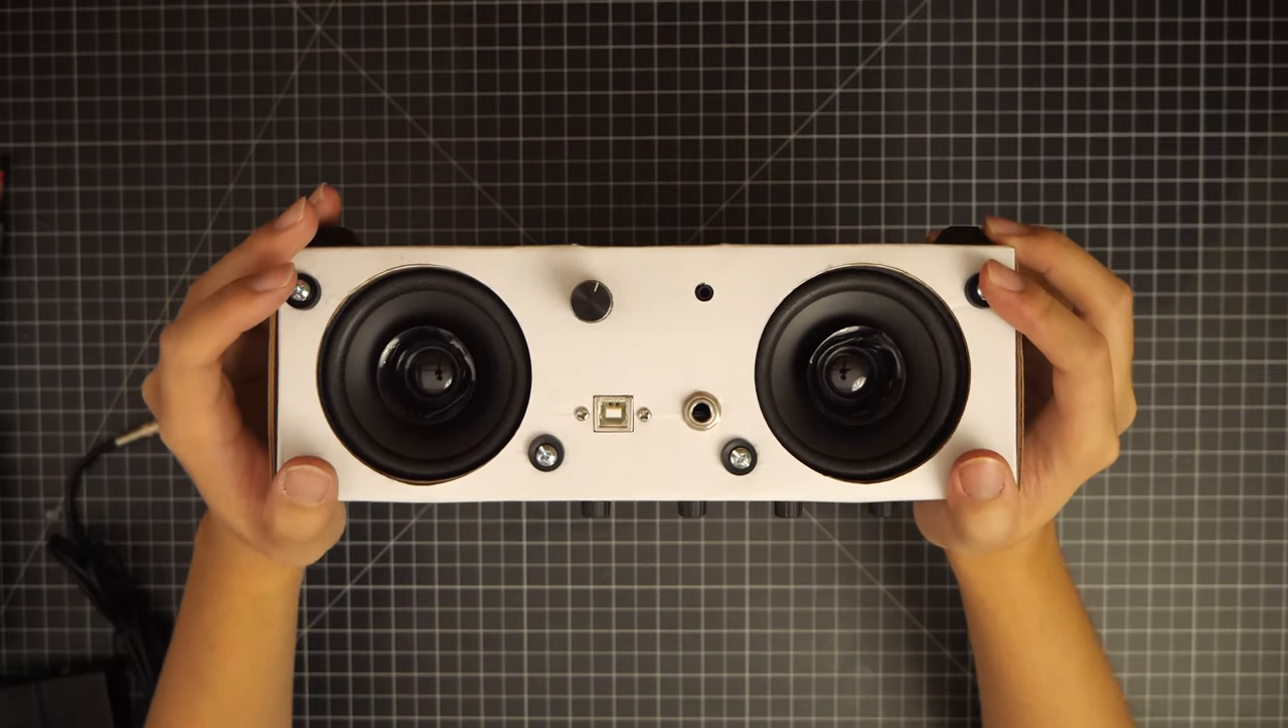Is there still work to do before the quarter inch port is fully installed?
No.